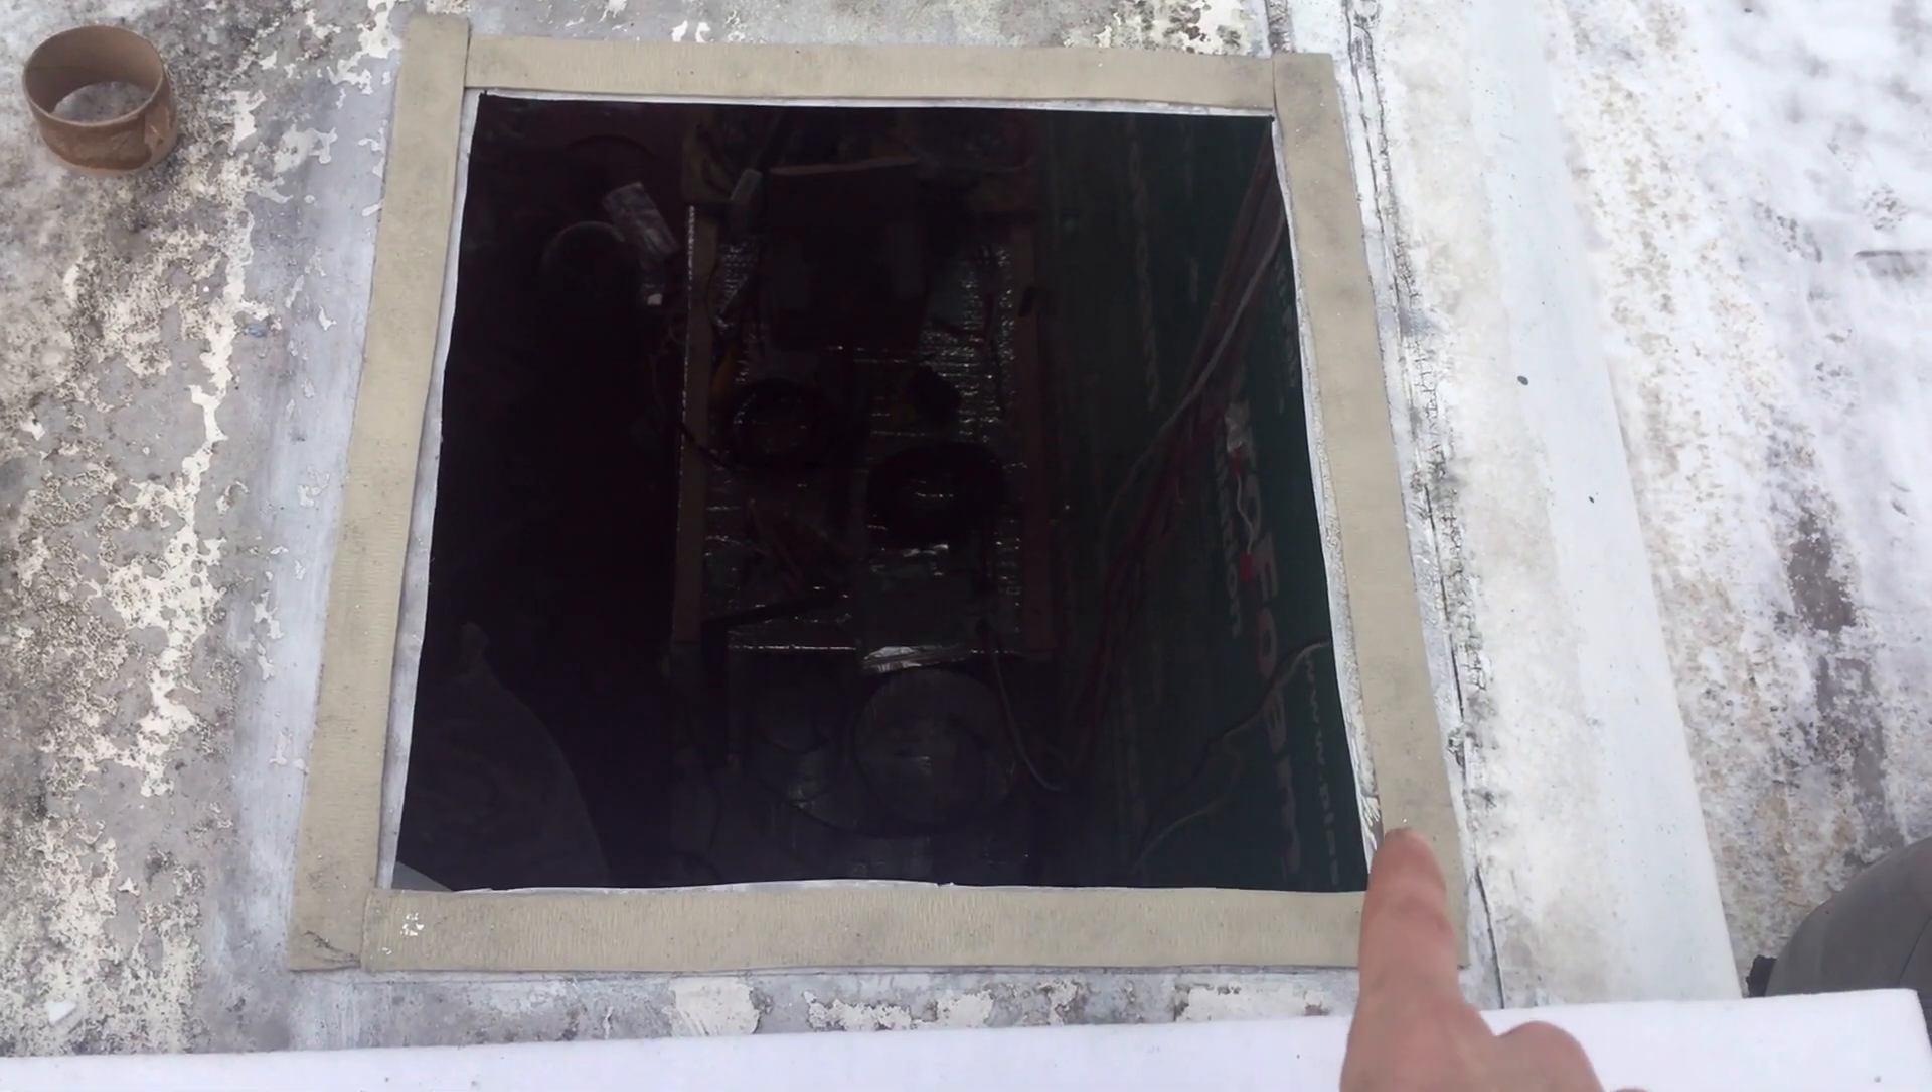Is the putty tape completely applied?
Yes.